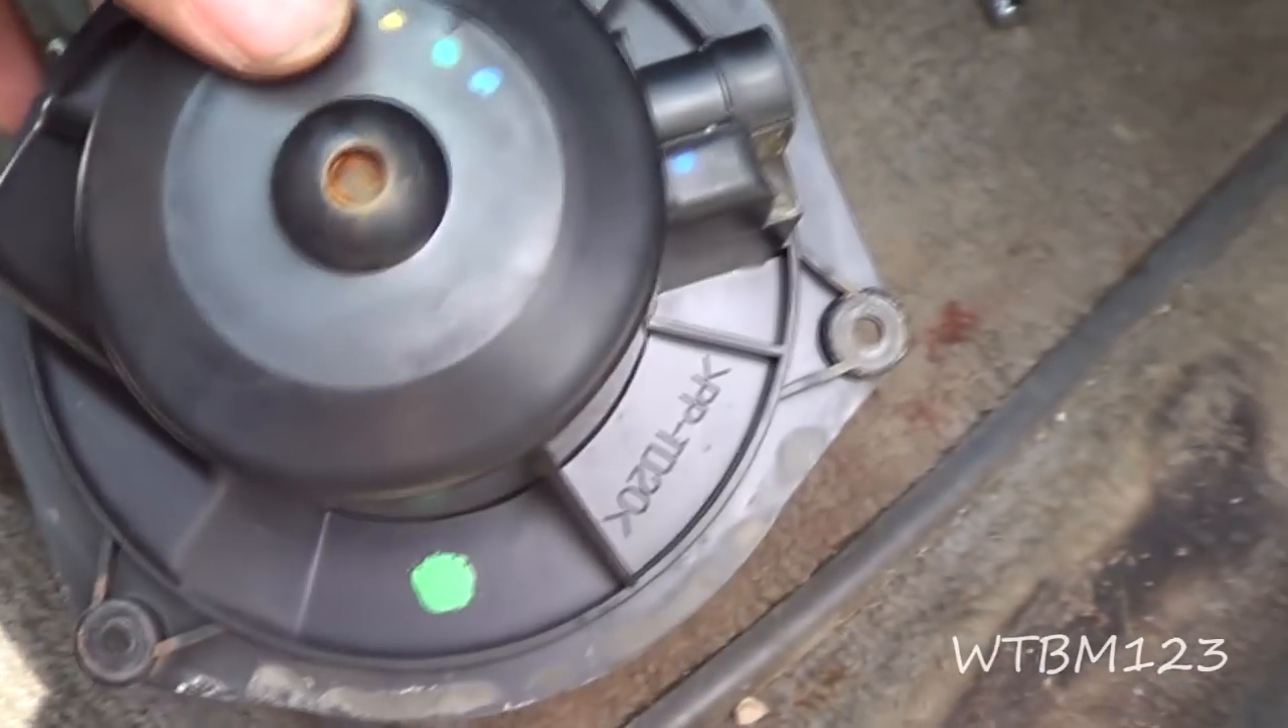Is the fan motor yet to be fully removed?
No.